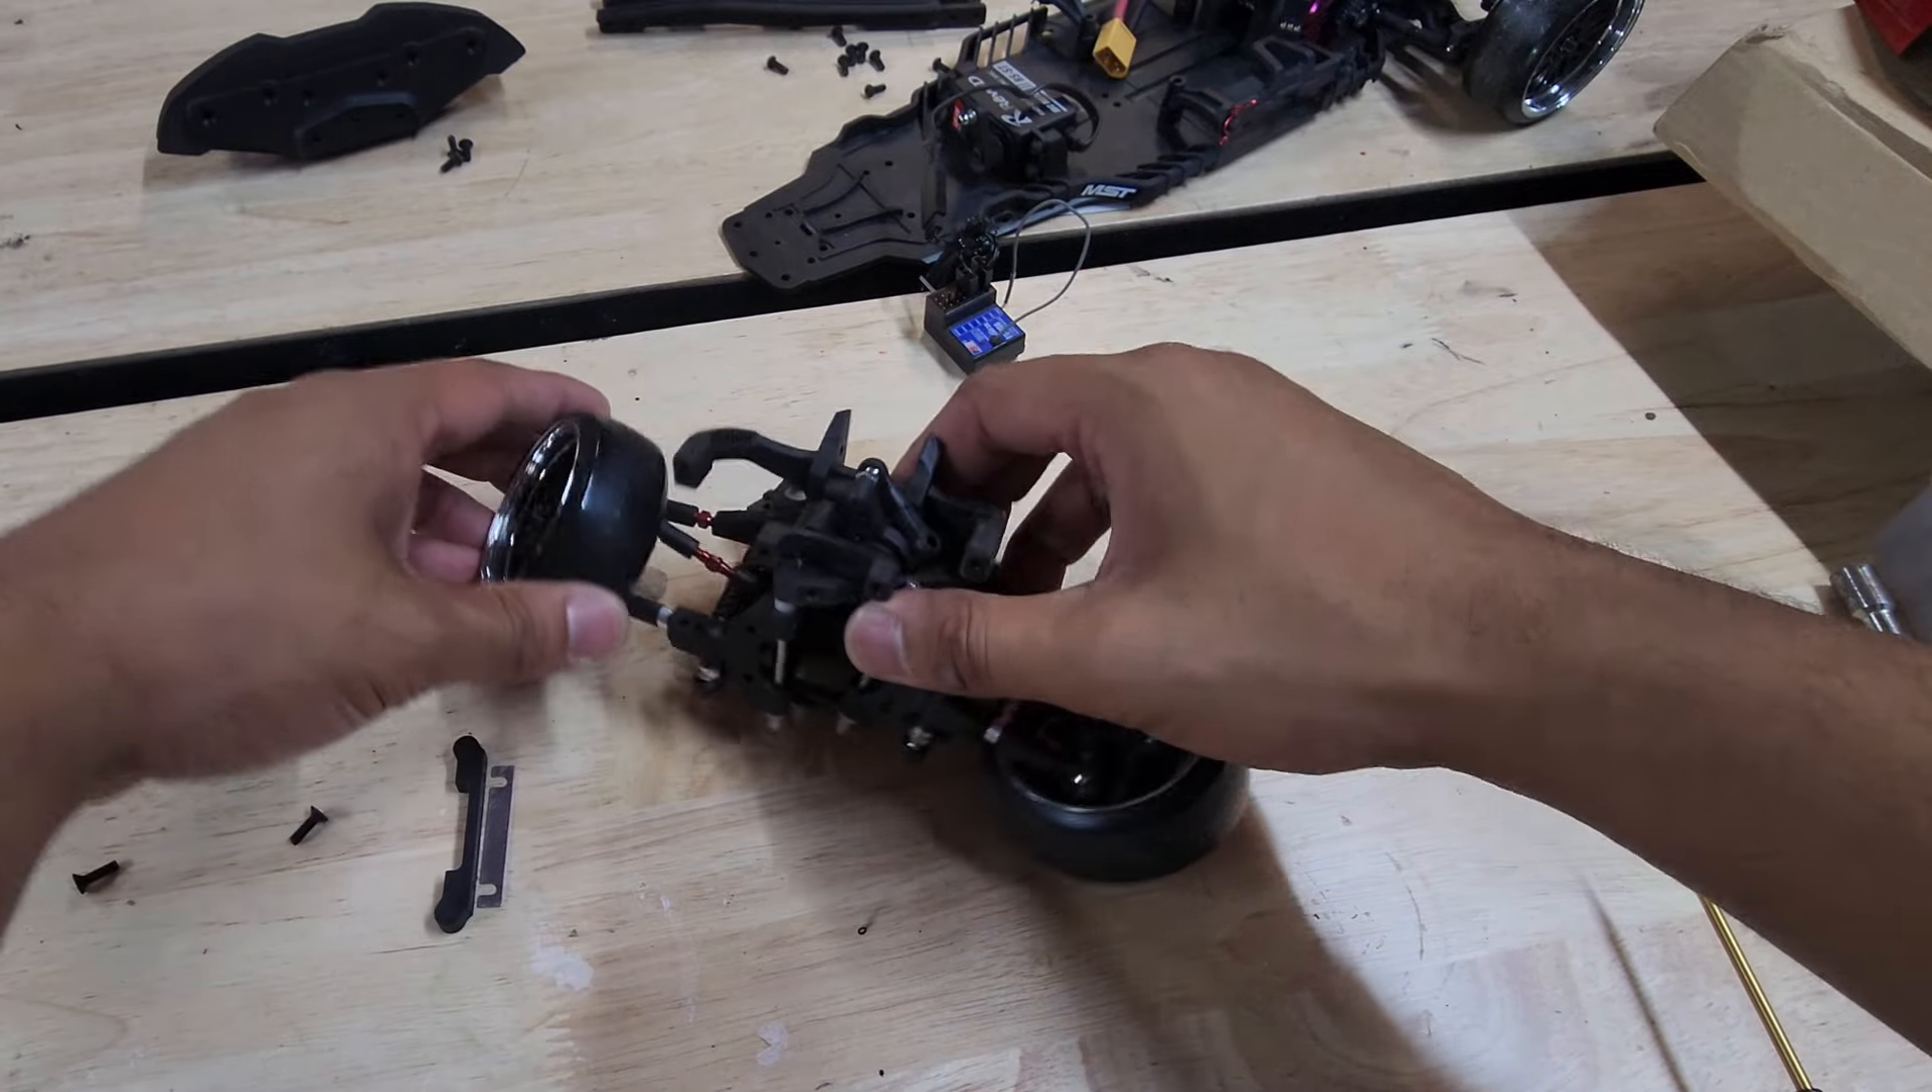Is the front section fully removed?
Yes.